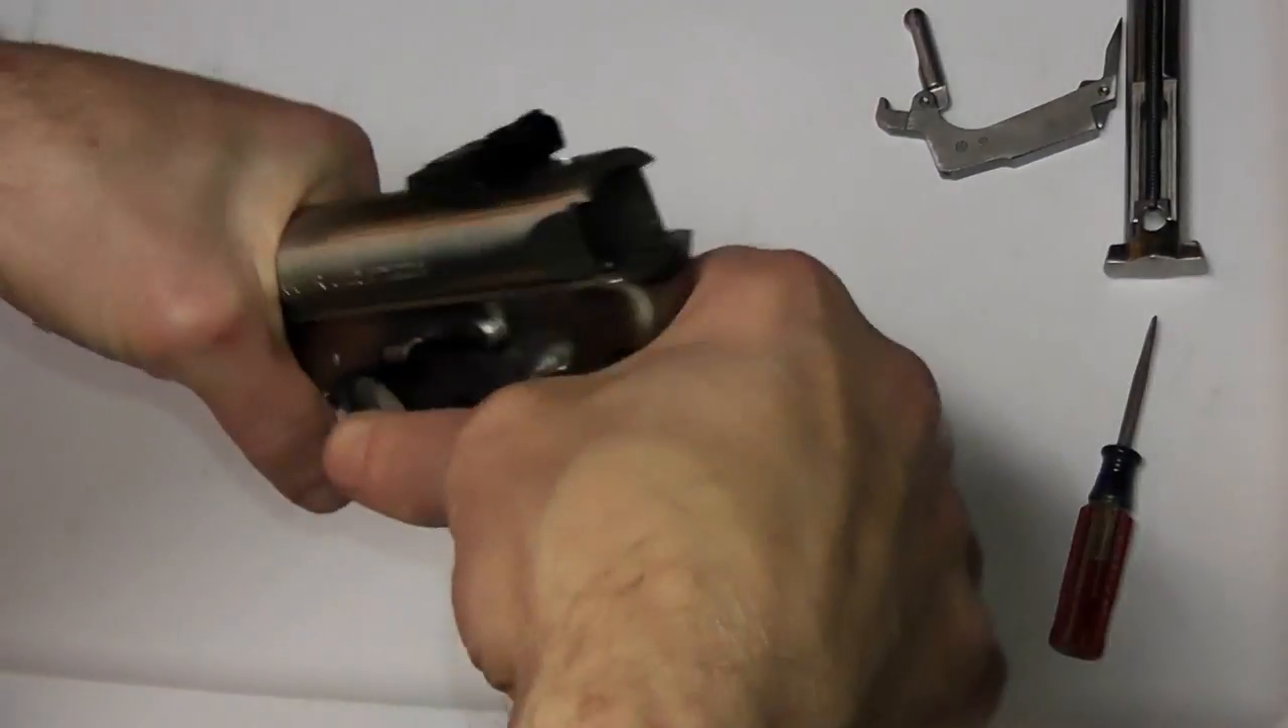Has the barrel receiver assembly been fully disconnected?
No.